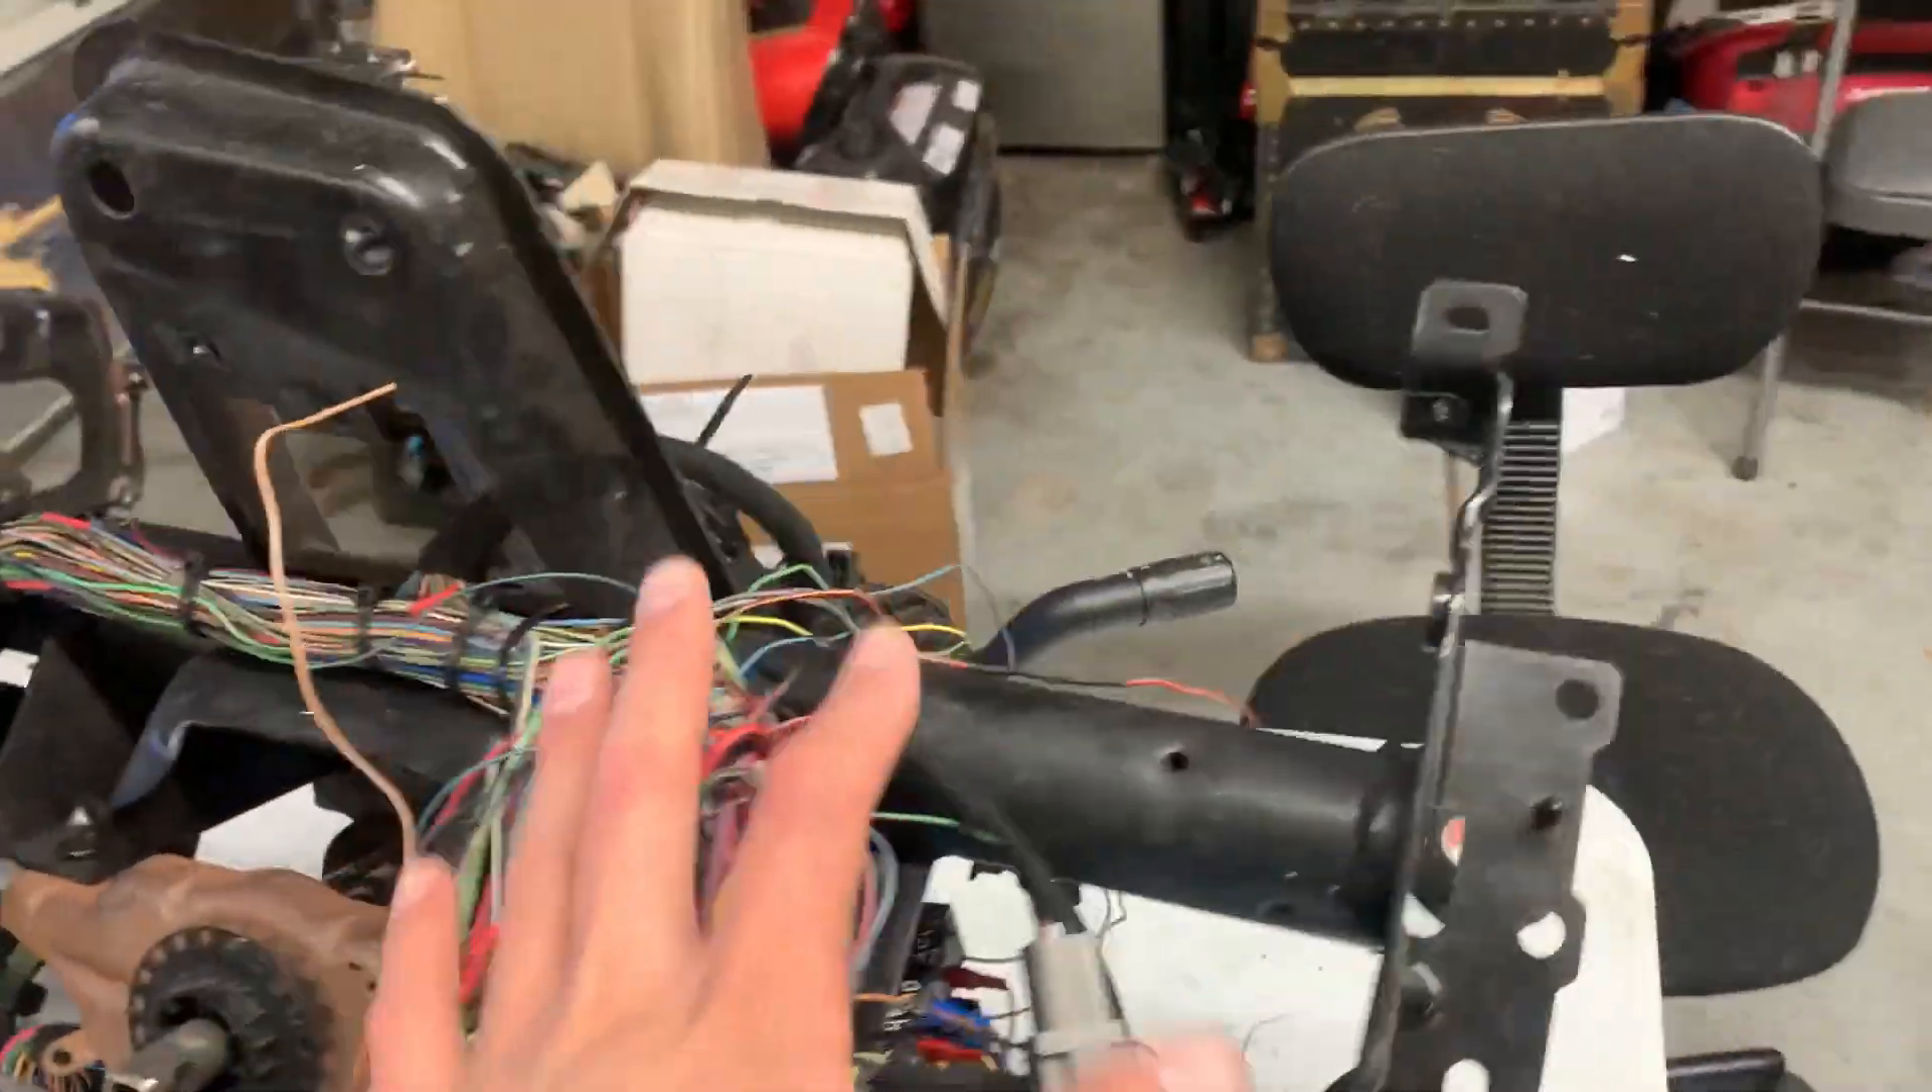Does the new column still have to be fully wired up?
Yes.